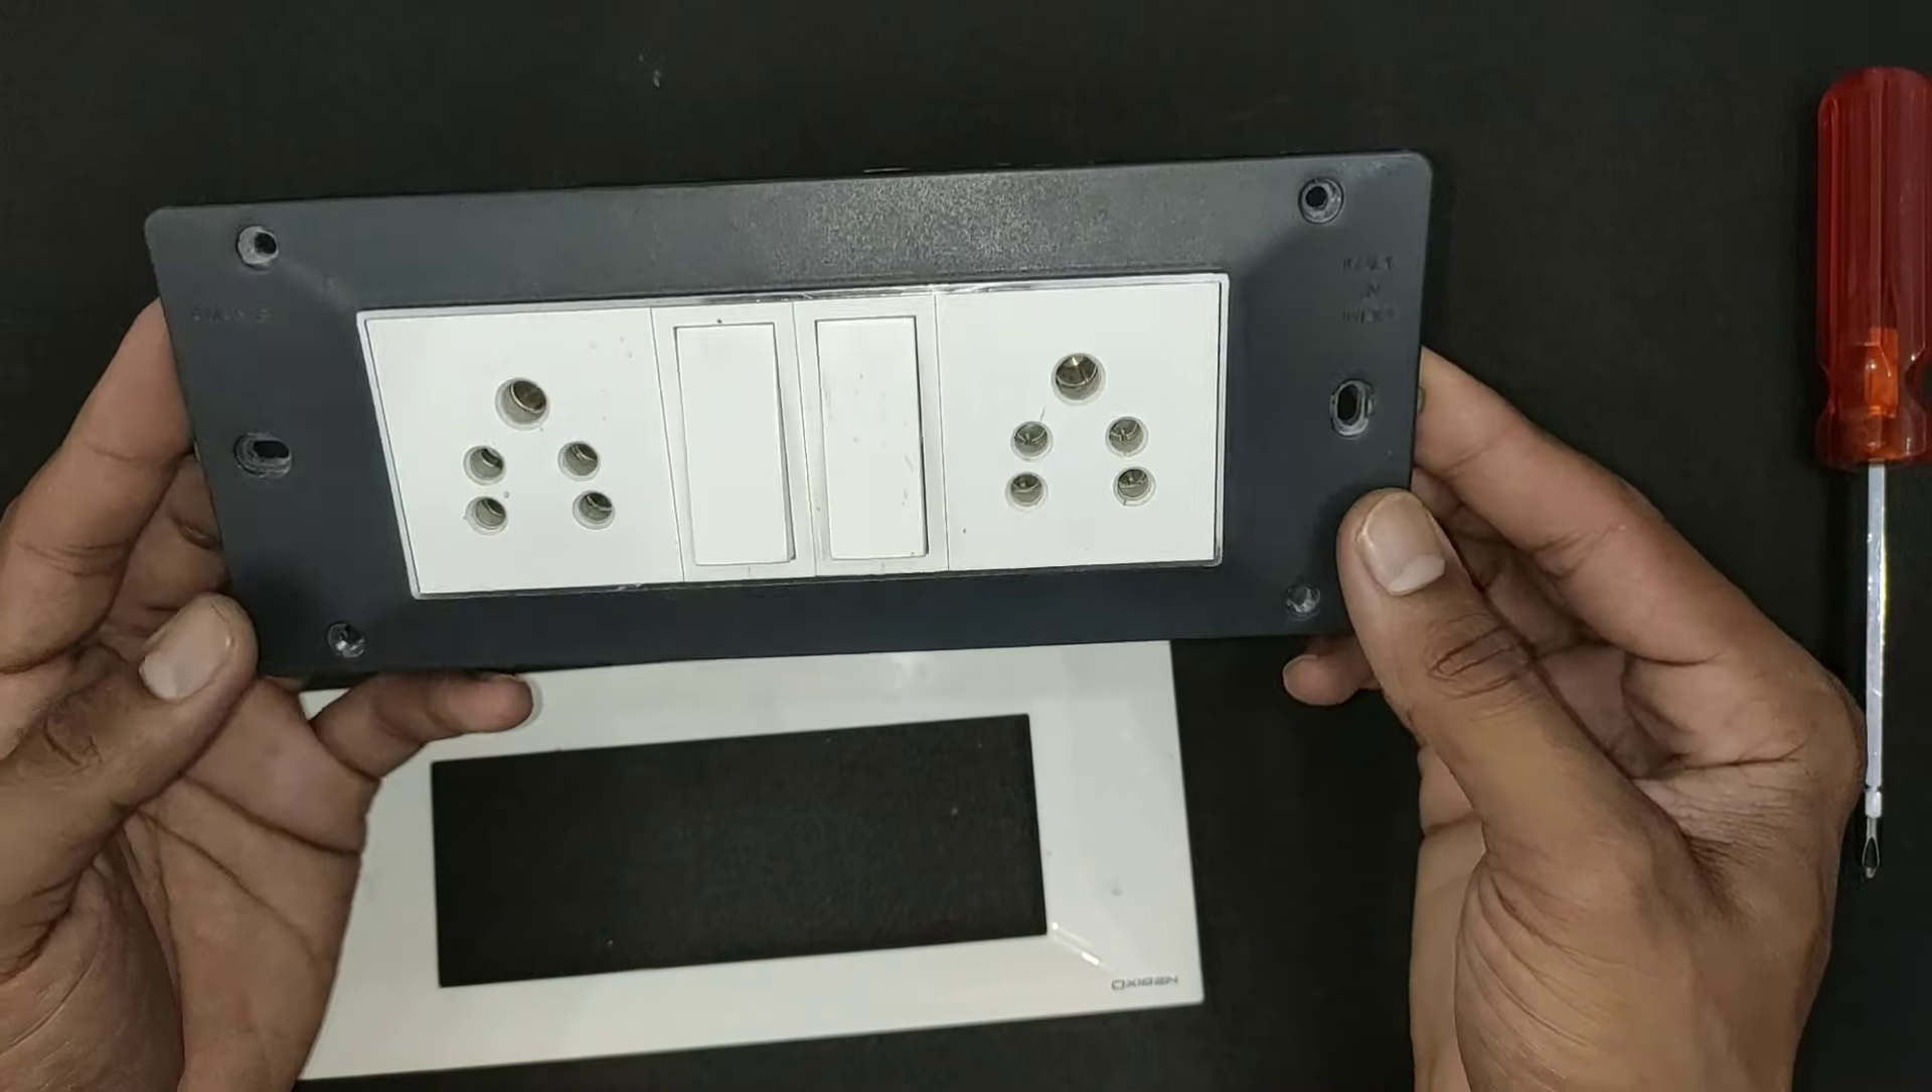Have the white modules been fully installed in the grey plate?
Yes.